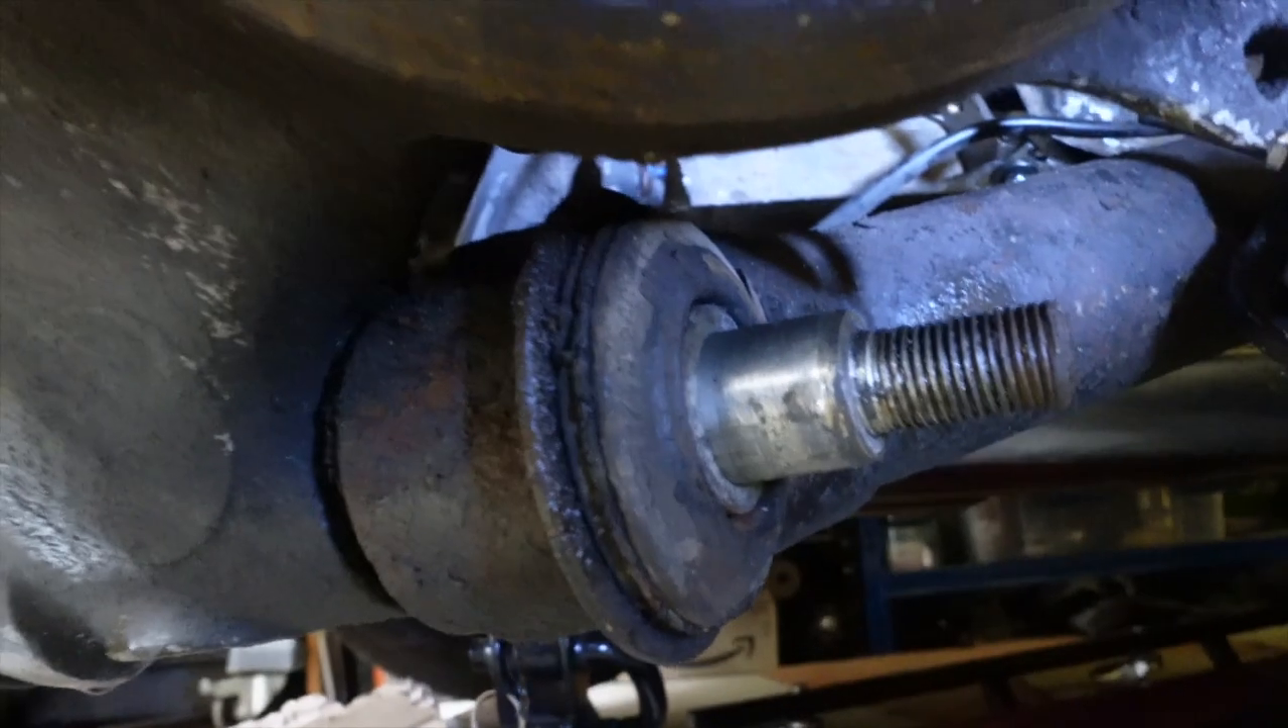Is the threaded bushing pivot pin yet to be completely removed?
Yes.